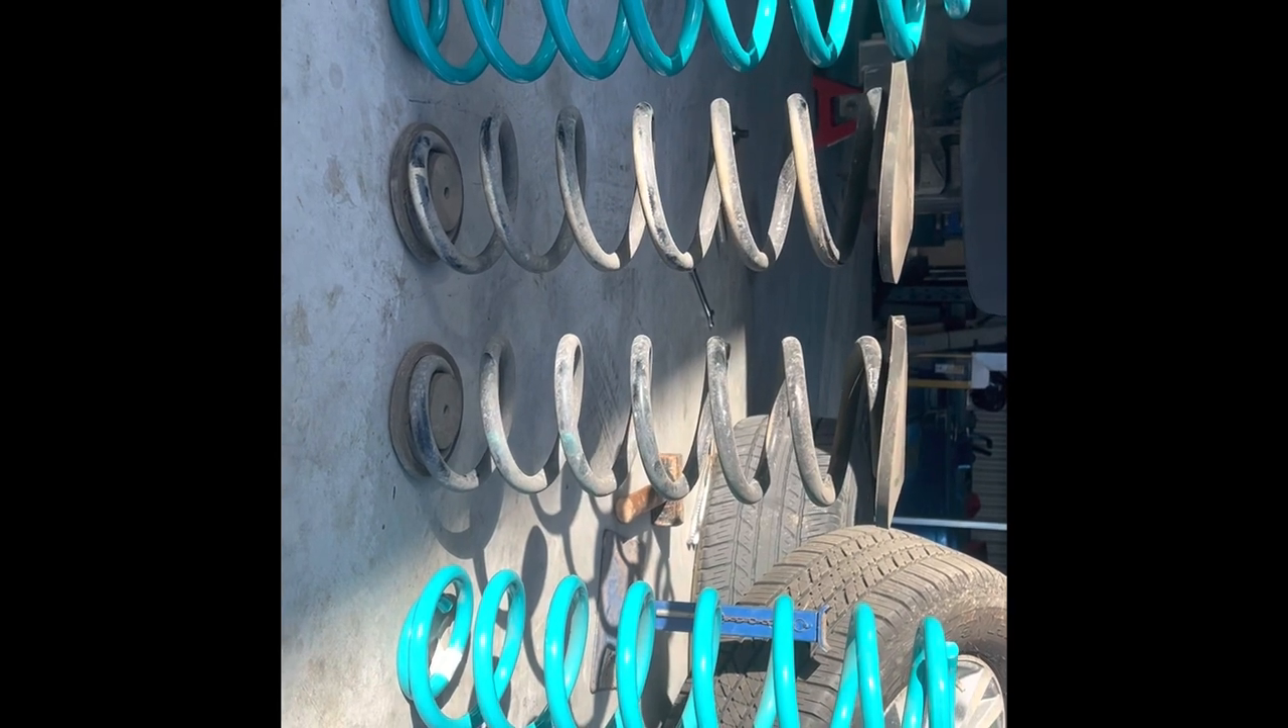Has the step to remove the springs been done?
Yes.